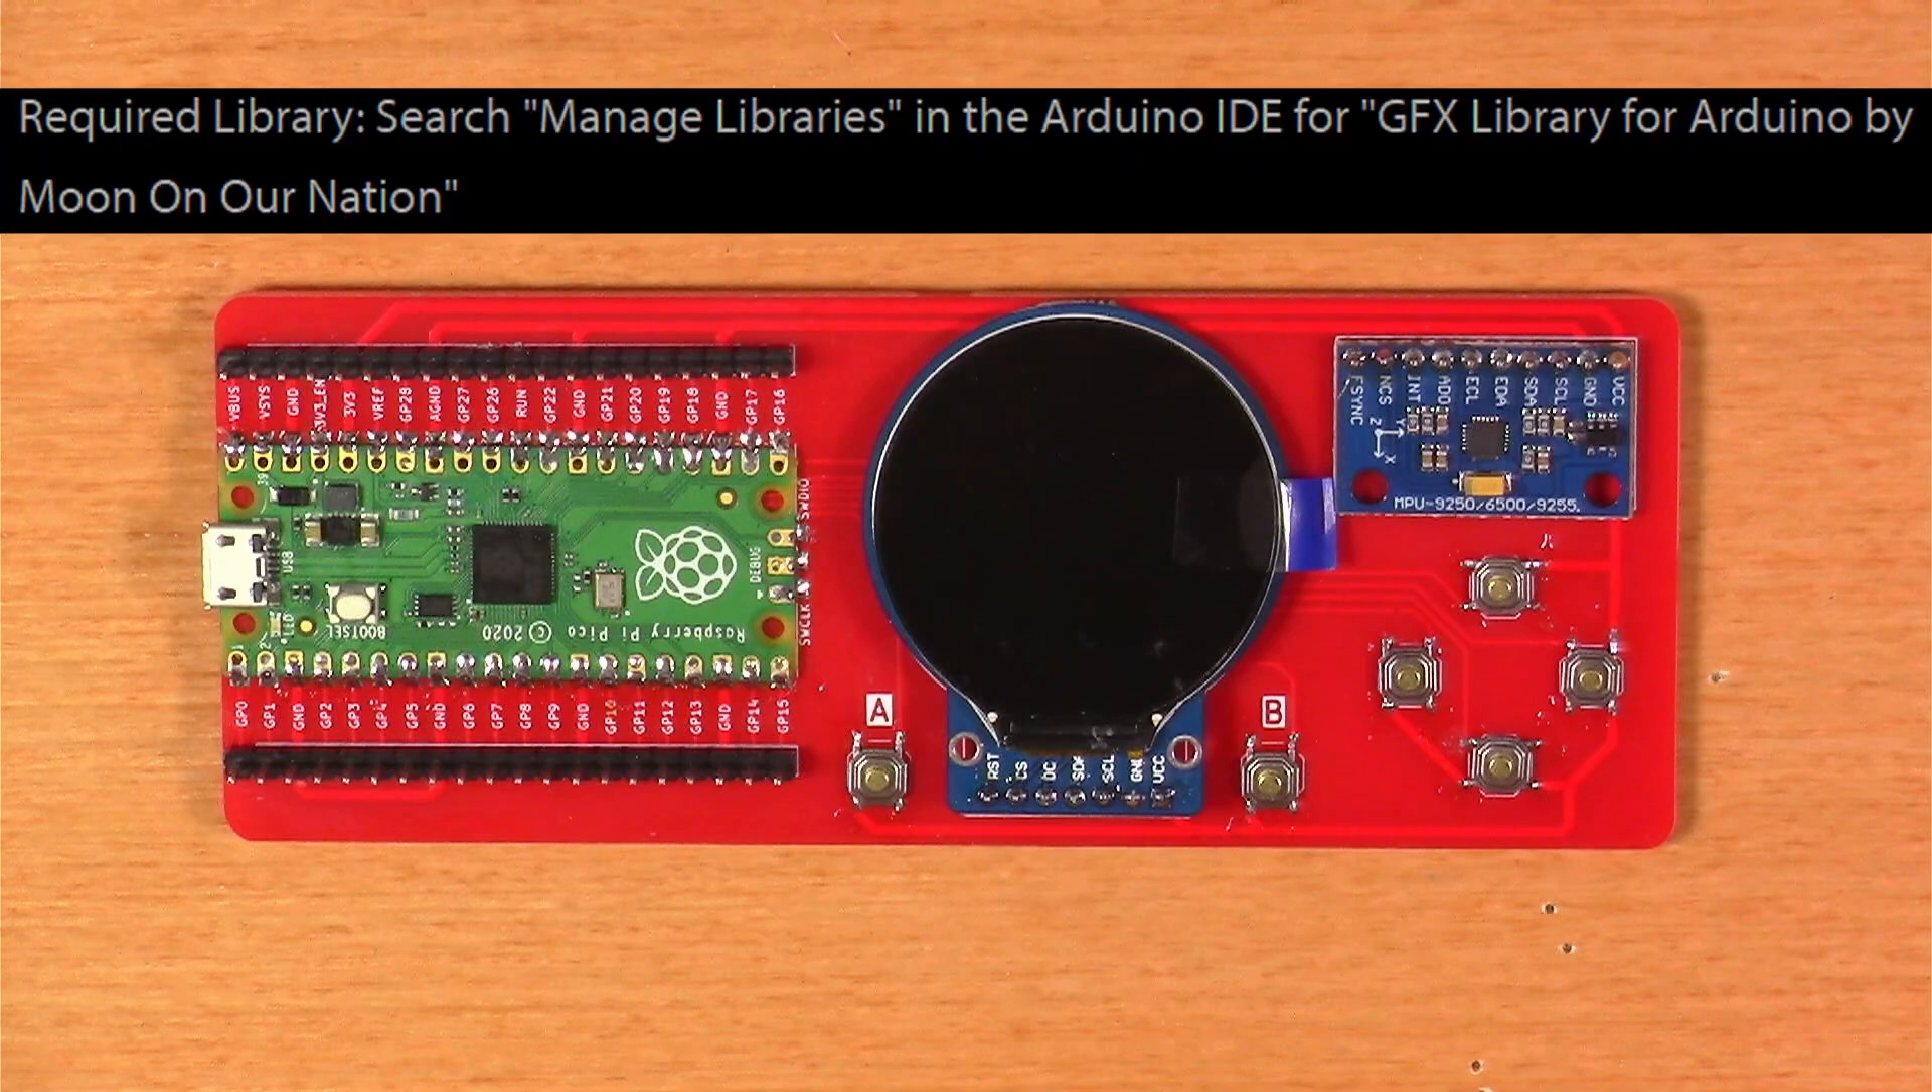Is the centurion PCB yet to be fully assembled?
No.